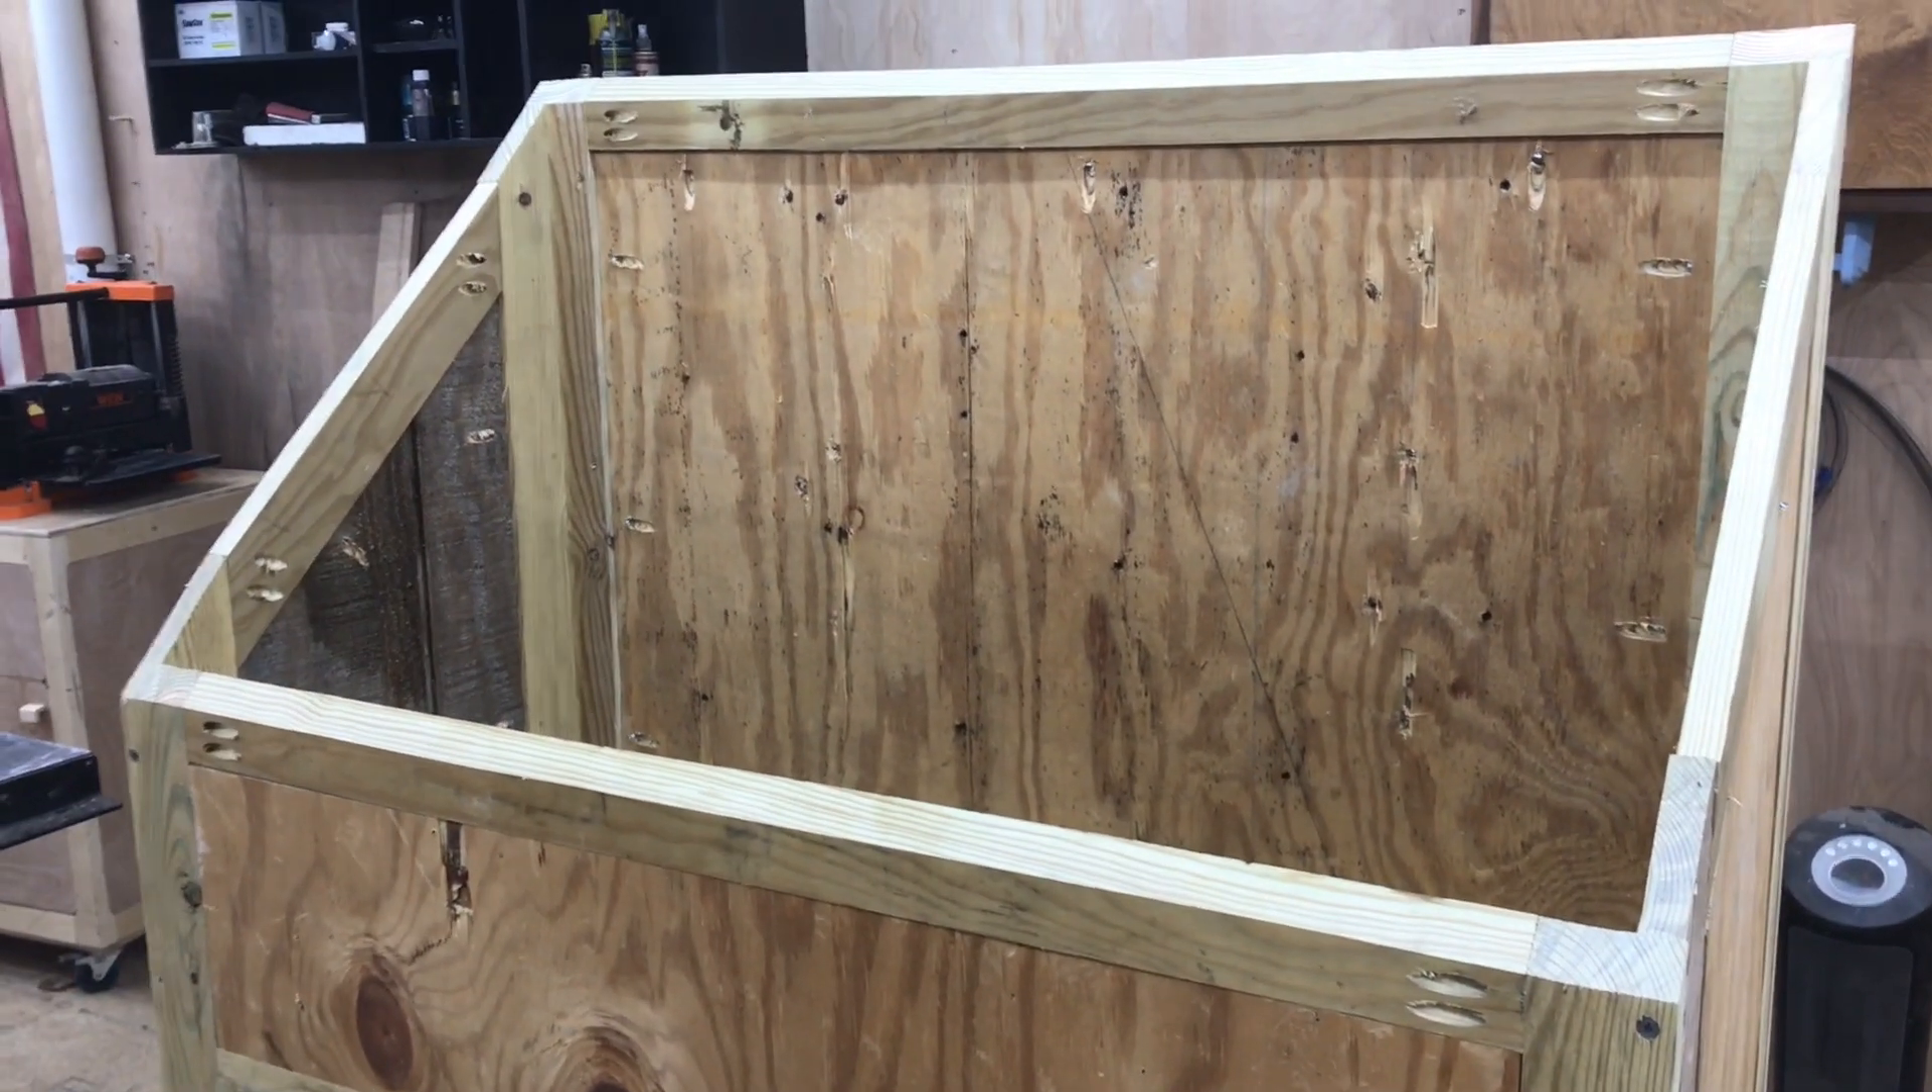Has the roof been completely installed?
No.